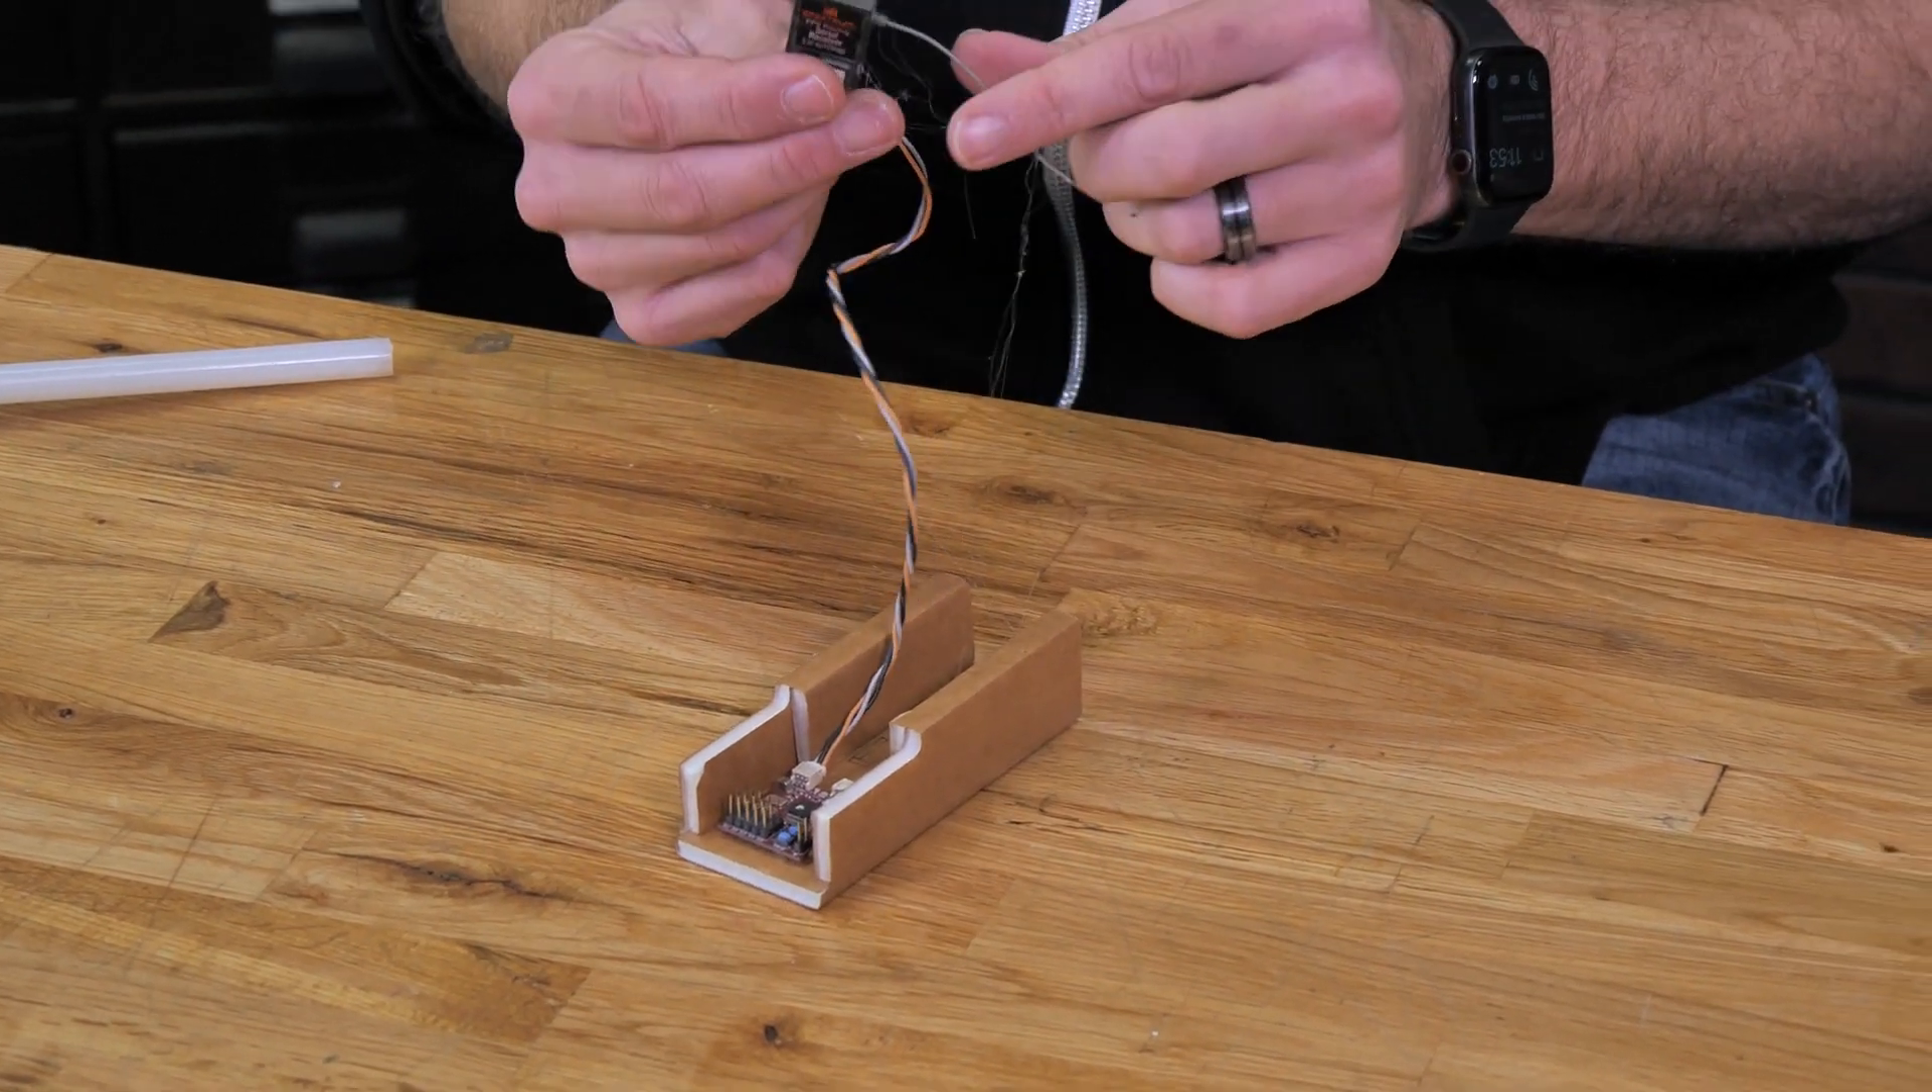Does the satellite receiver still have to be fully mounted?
Yes.